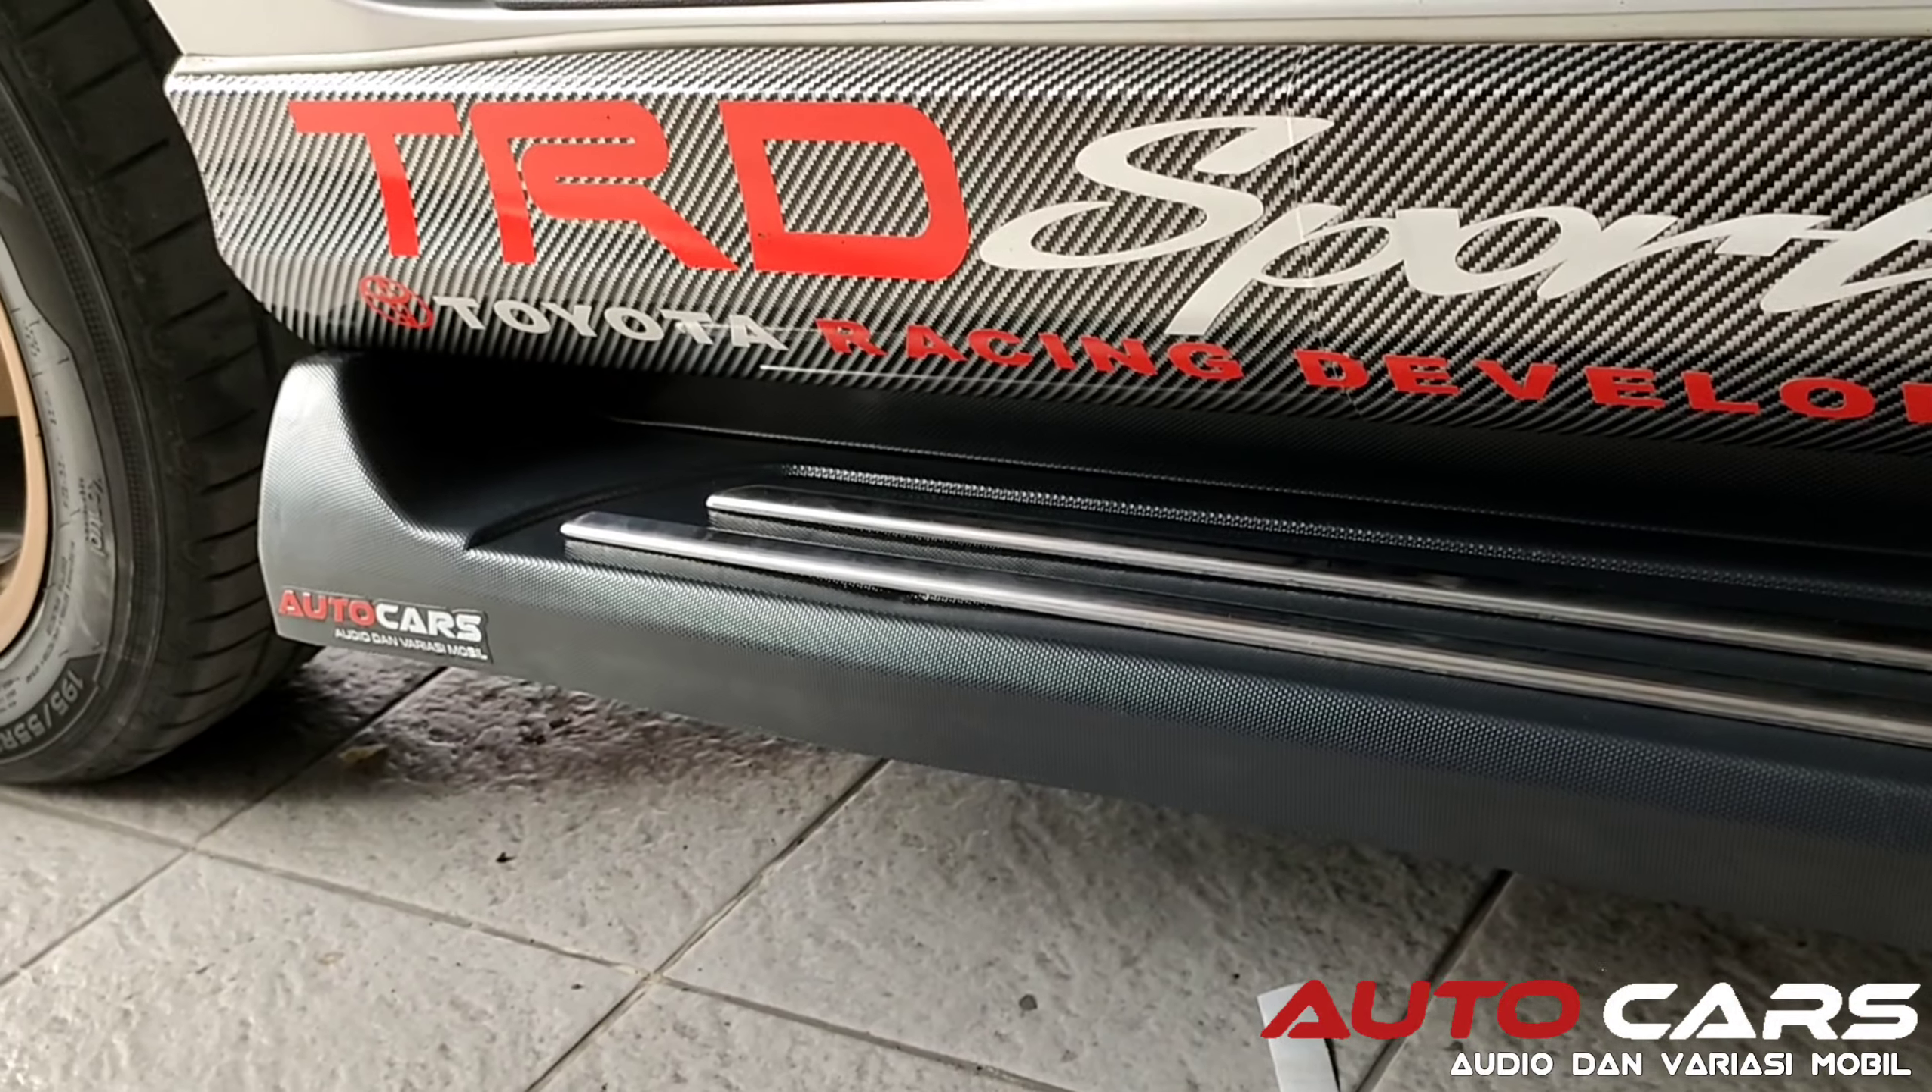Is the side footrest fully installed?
Yes.